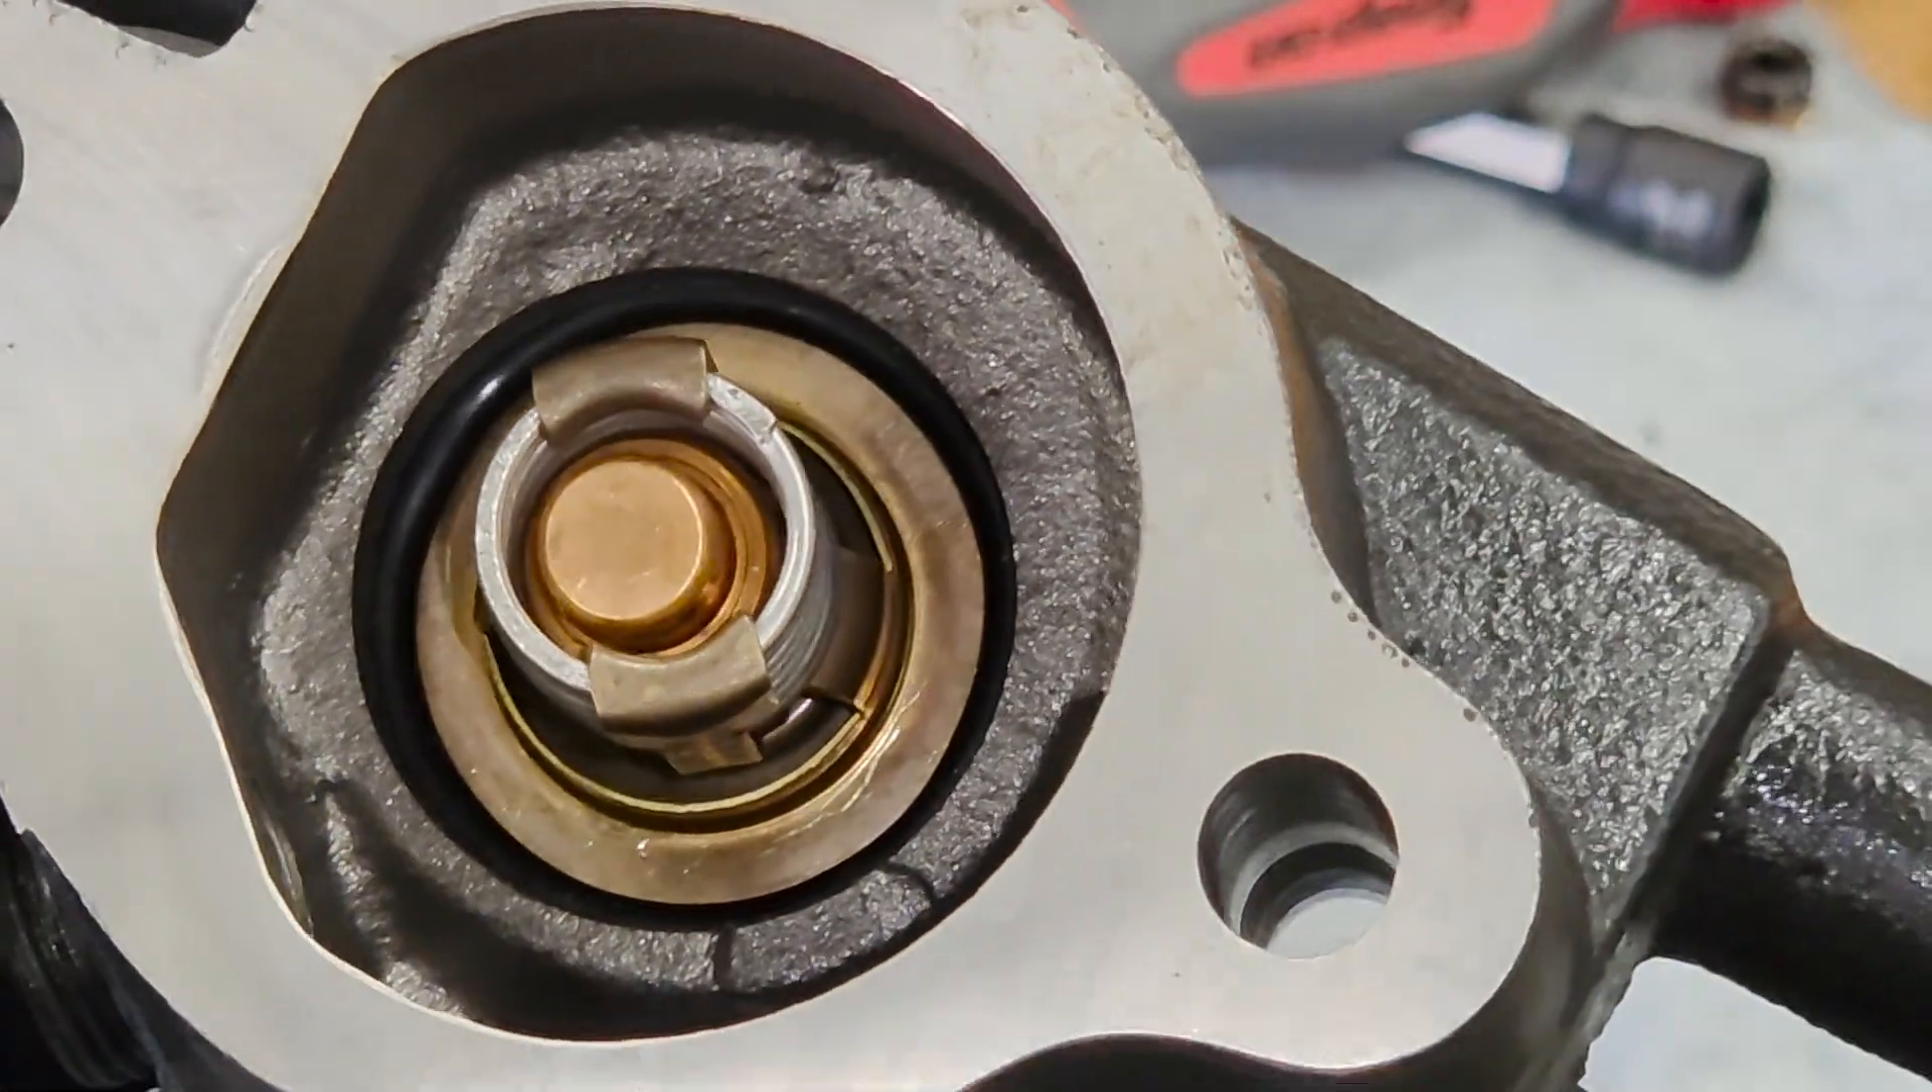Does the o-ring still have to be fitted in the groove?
No.